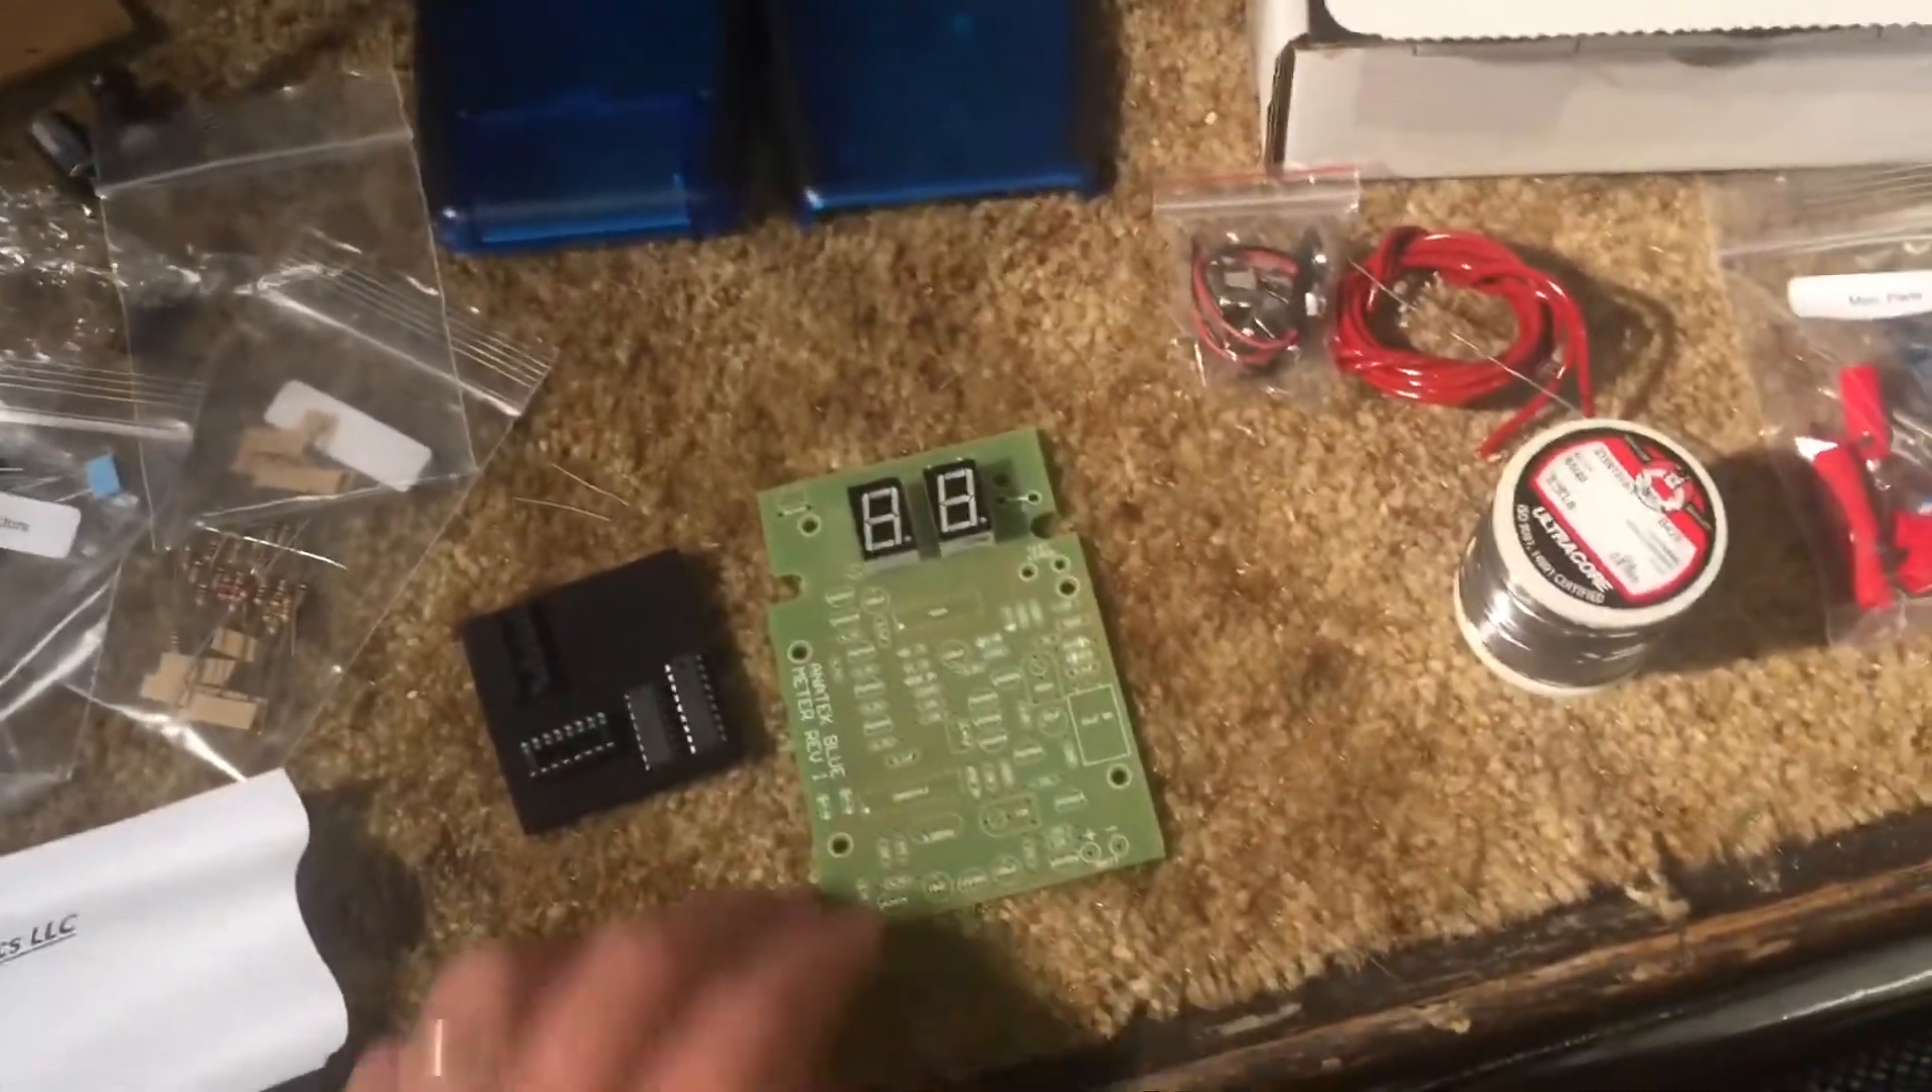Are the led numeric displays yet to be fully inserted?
No.